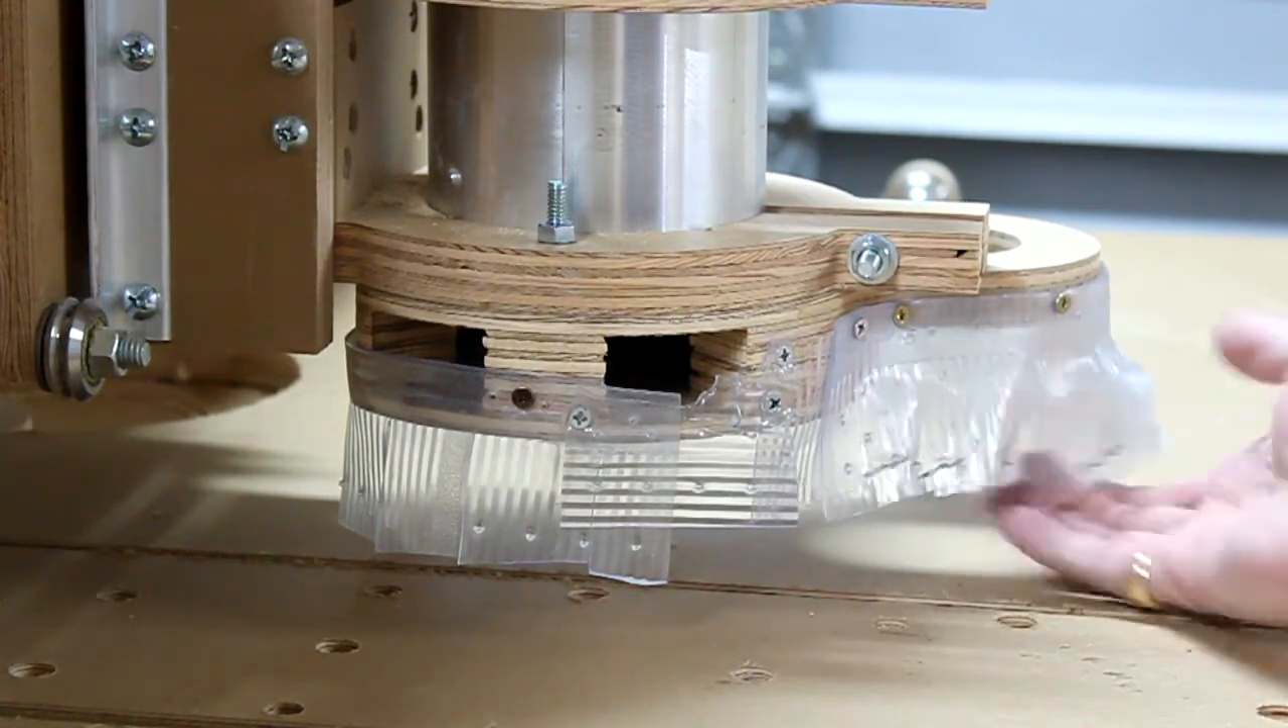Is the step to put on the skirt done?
Yes.